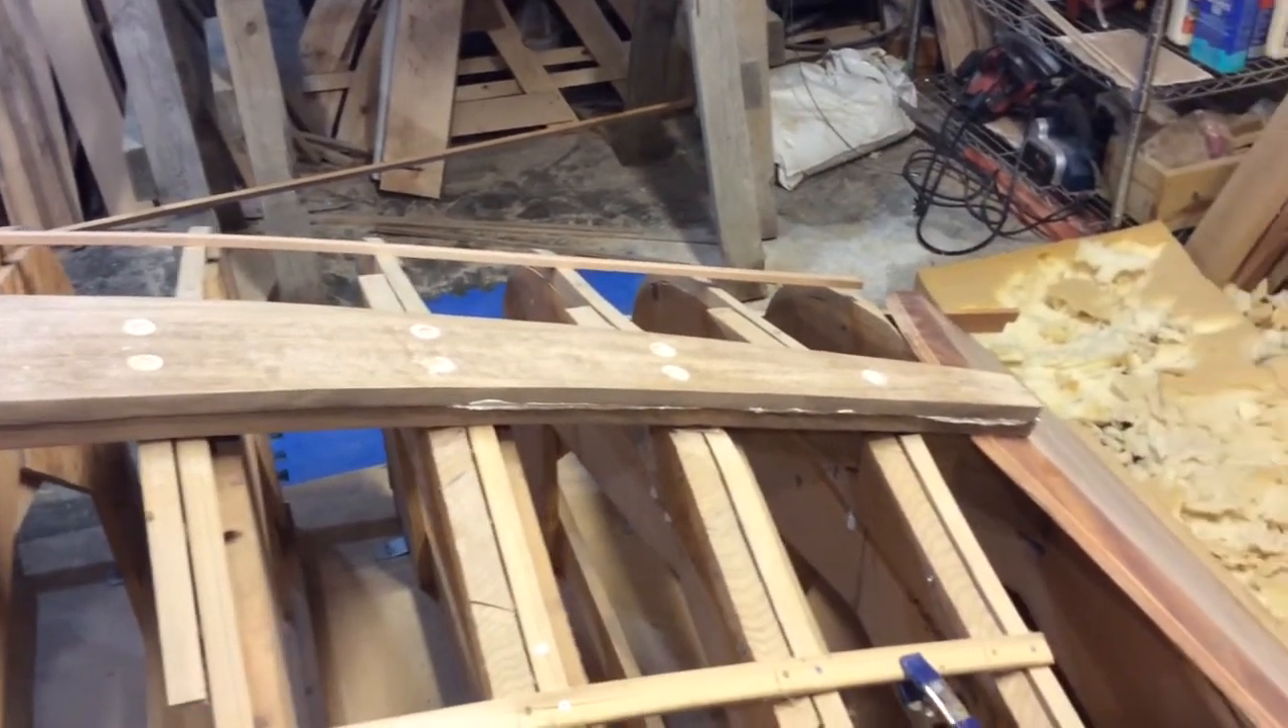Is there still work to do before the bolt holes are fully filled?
No.